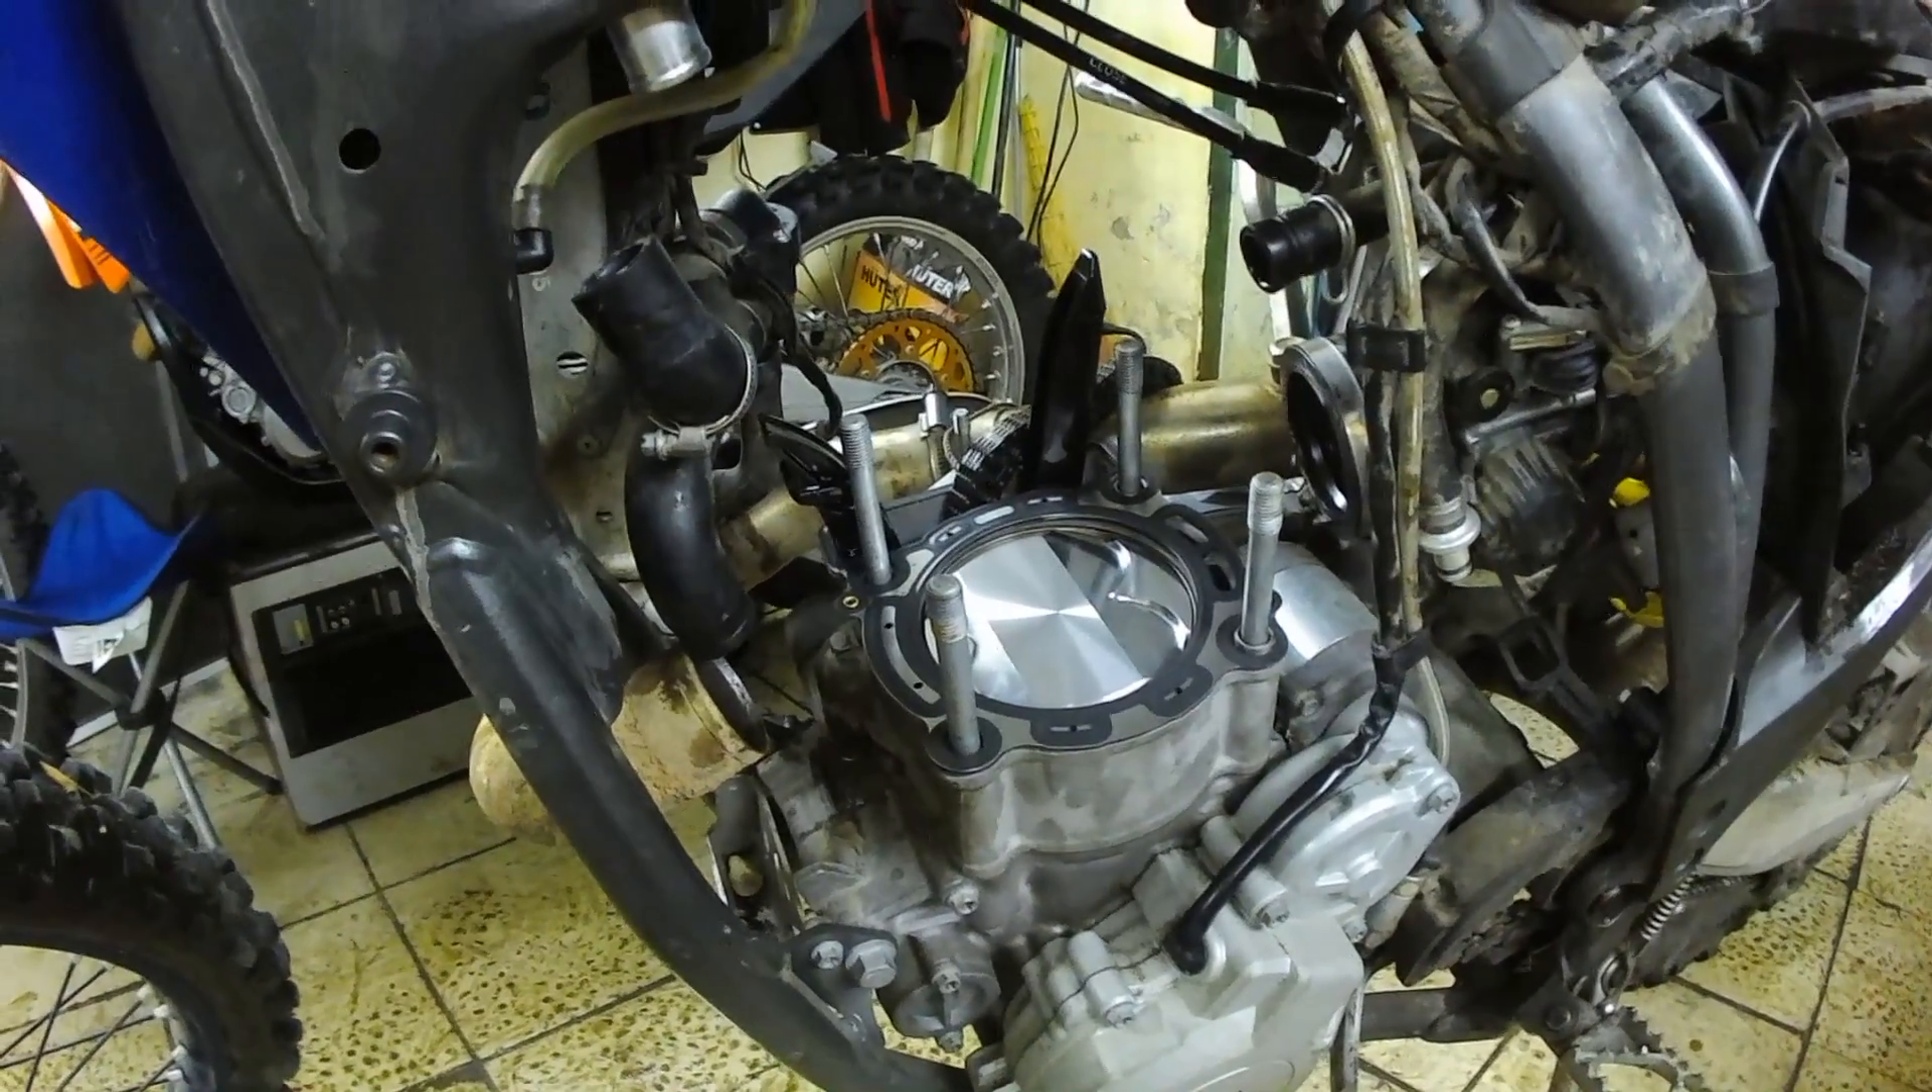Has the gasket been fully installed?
Yes.